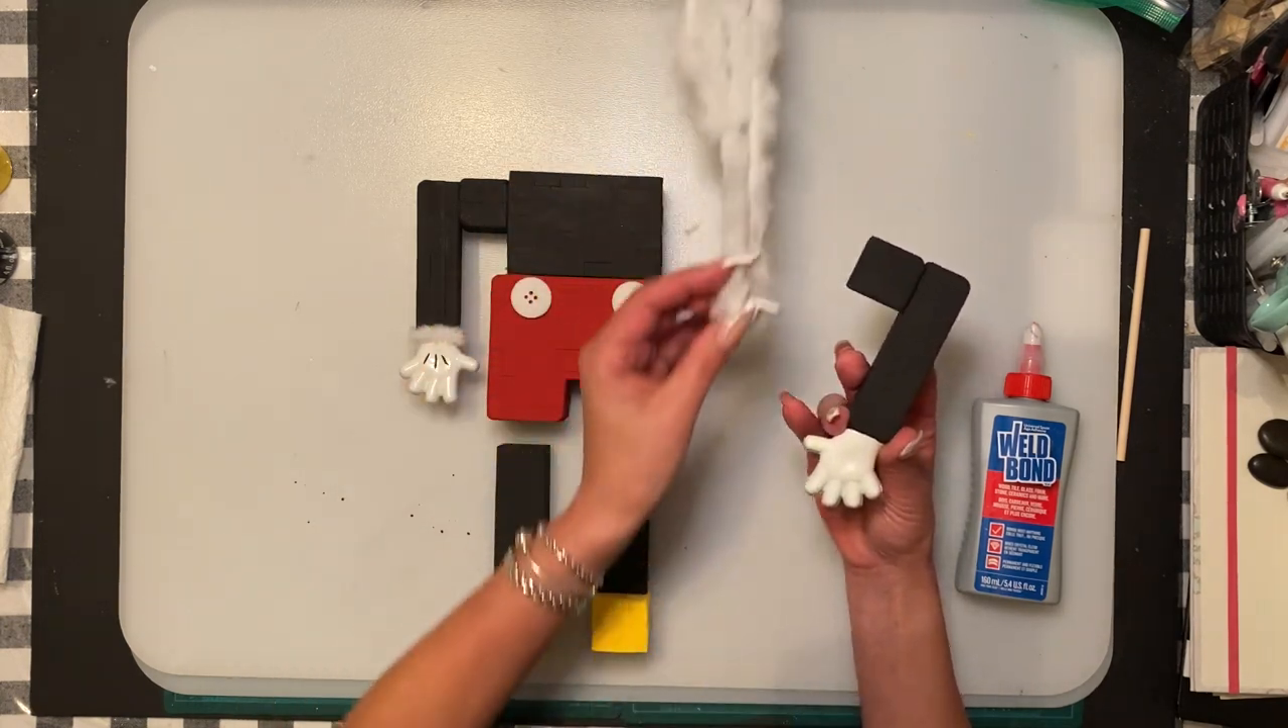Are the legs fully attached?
No.